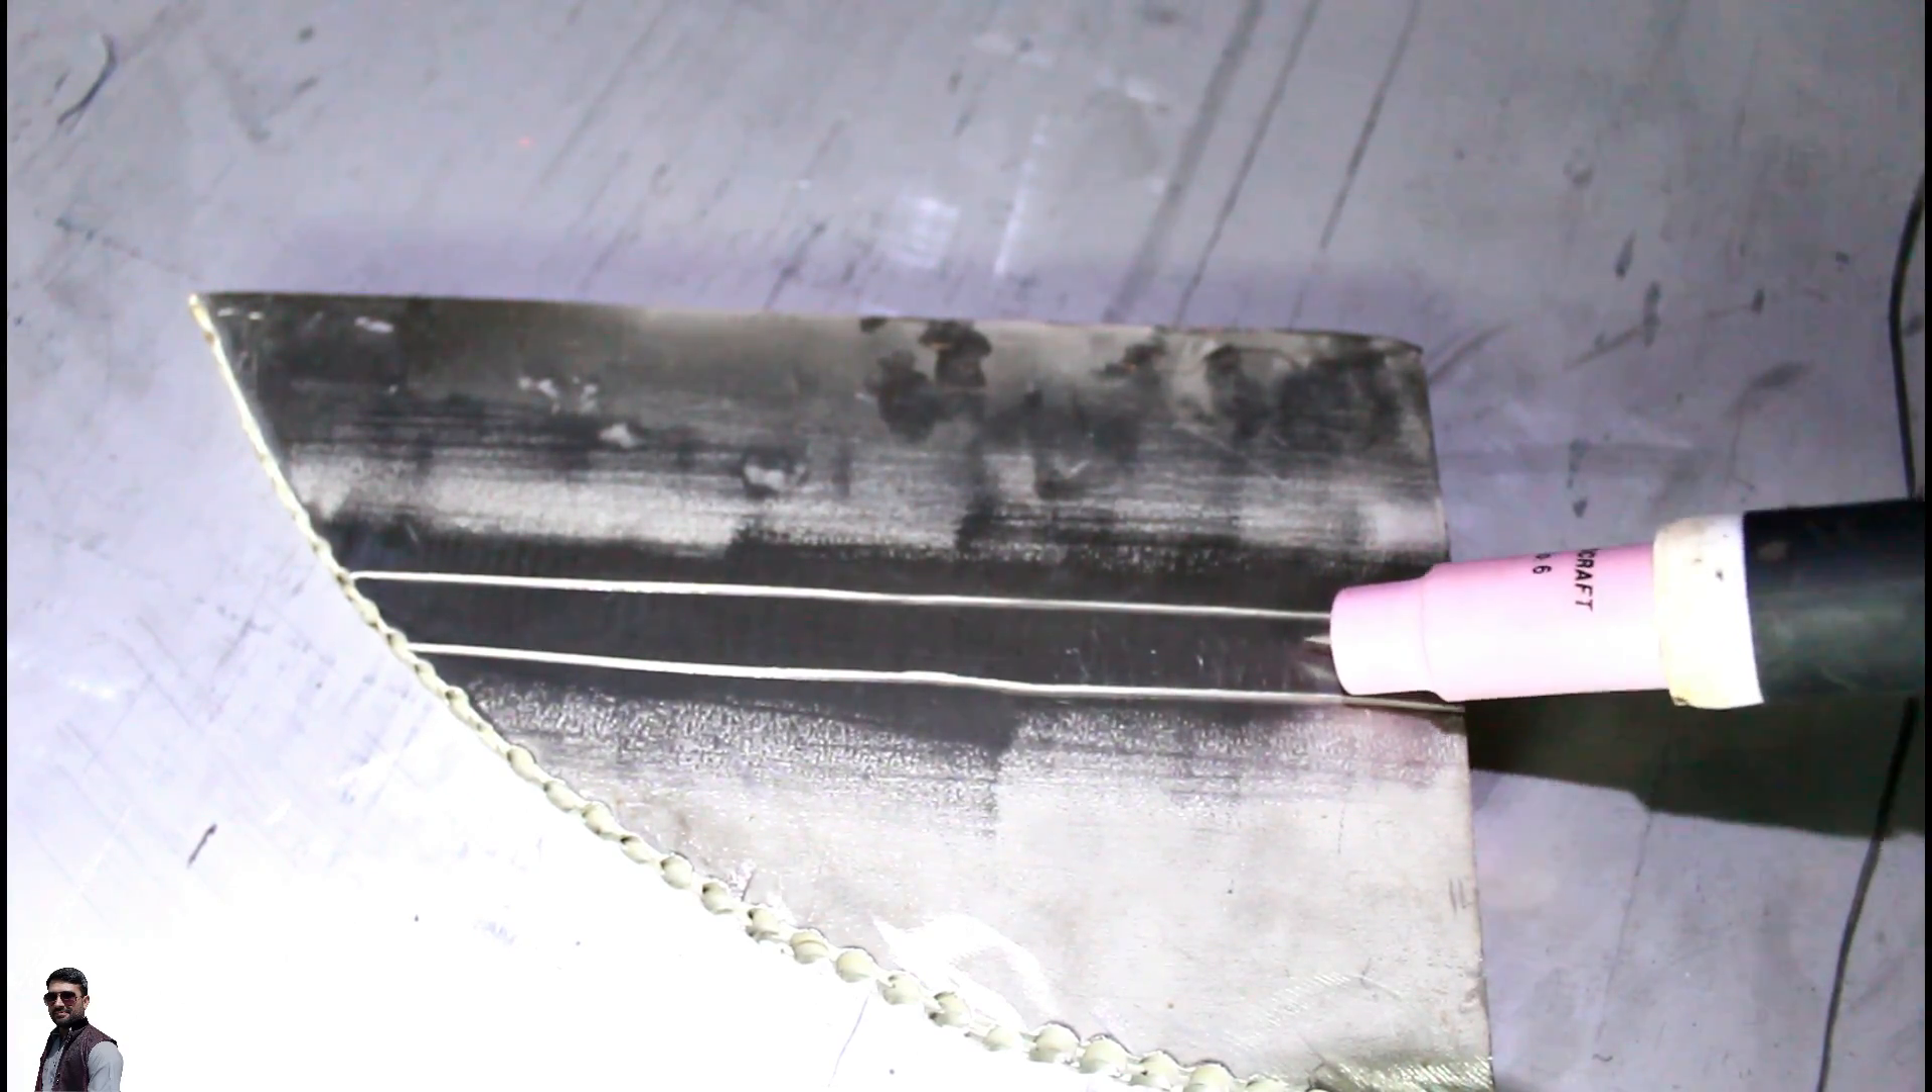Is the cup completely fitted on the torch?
Yes.